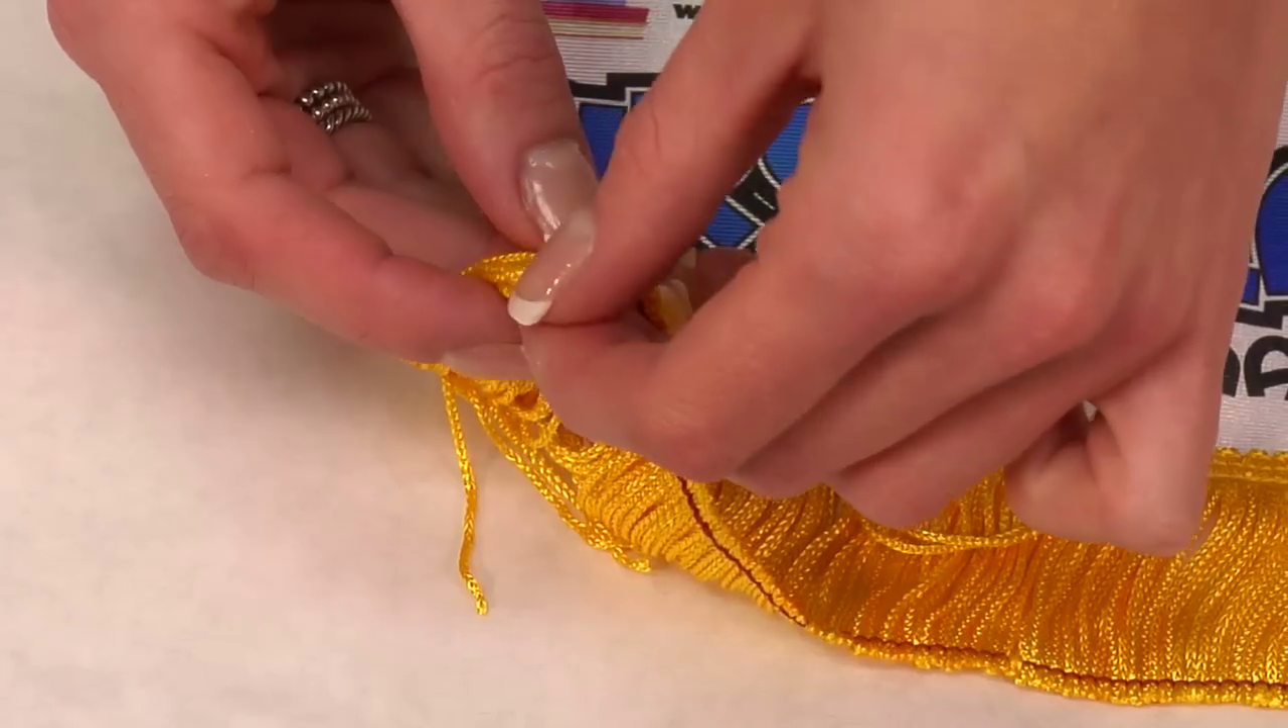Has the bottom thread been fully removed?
No.